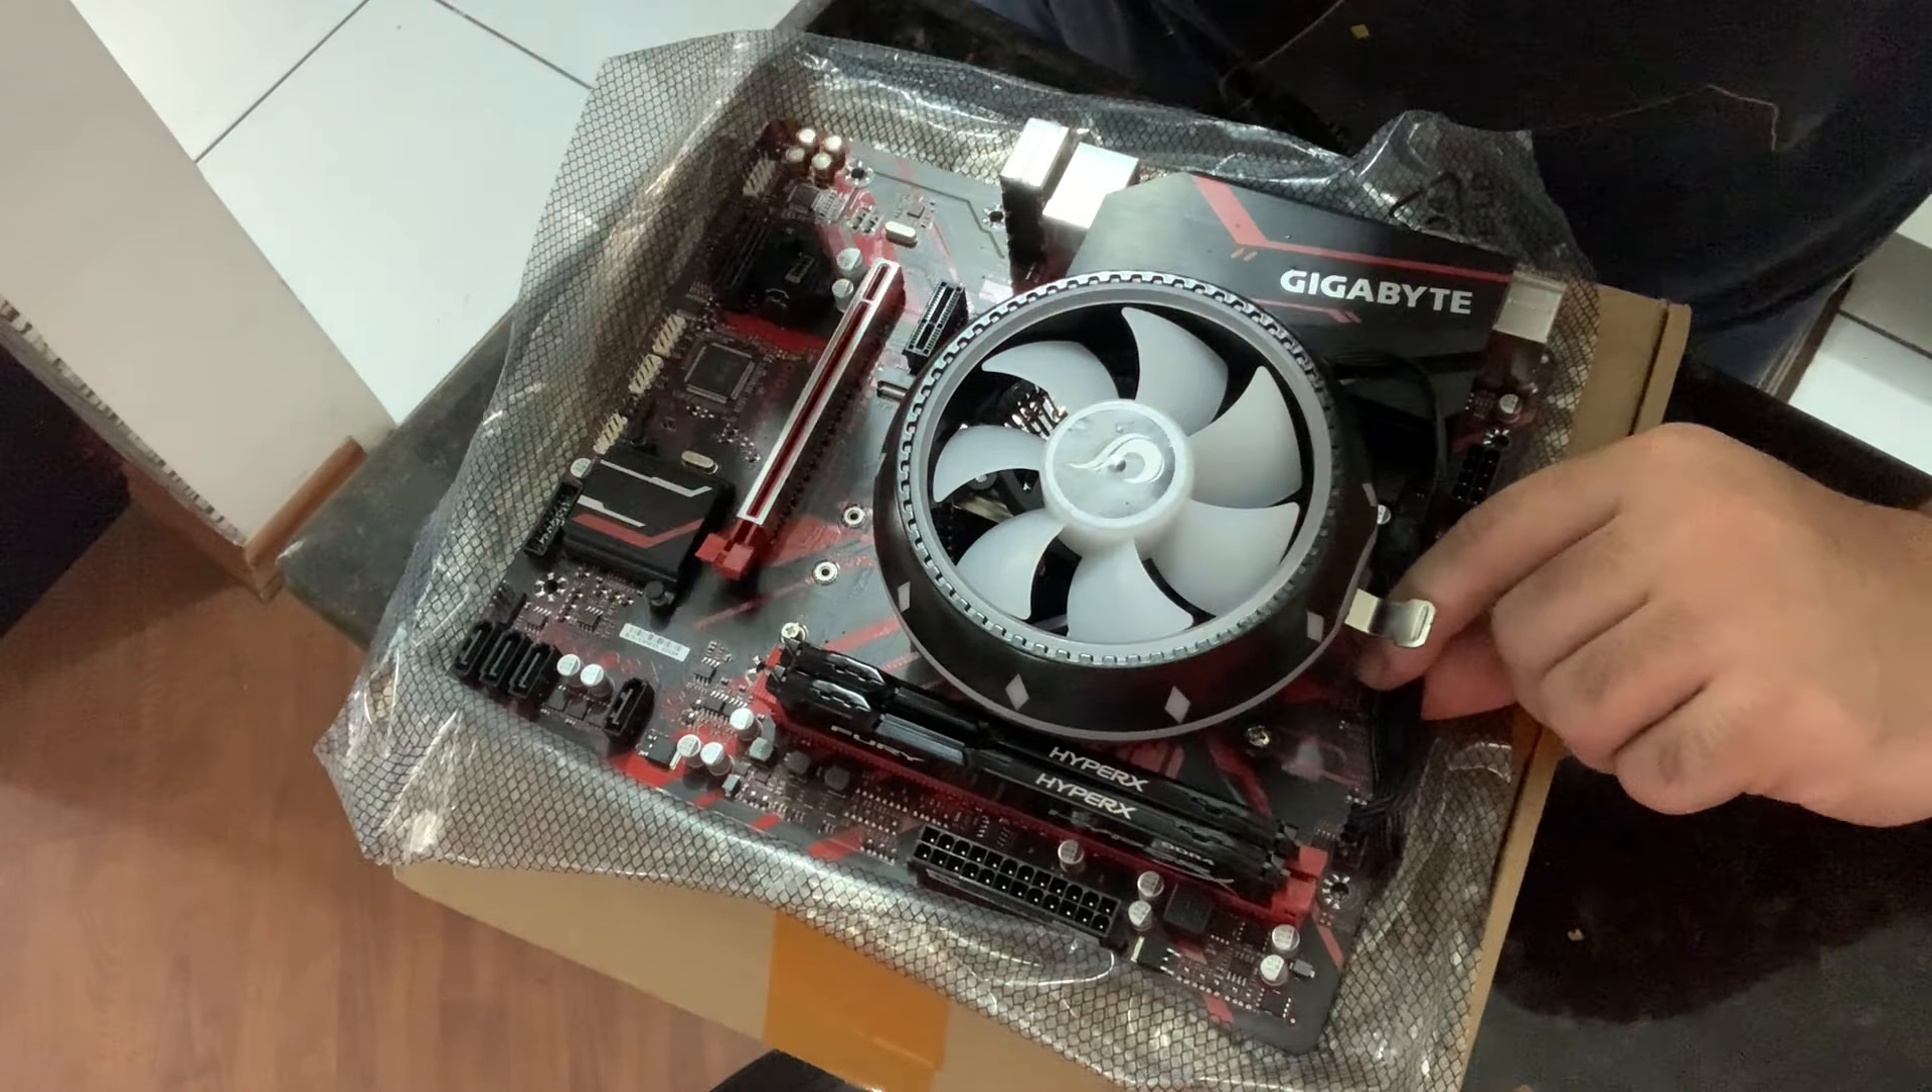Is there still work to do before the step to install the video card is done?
Yes.